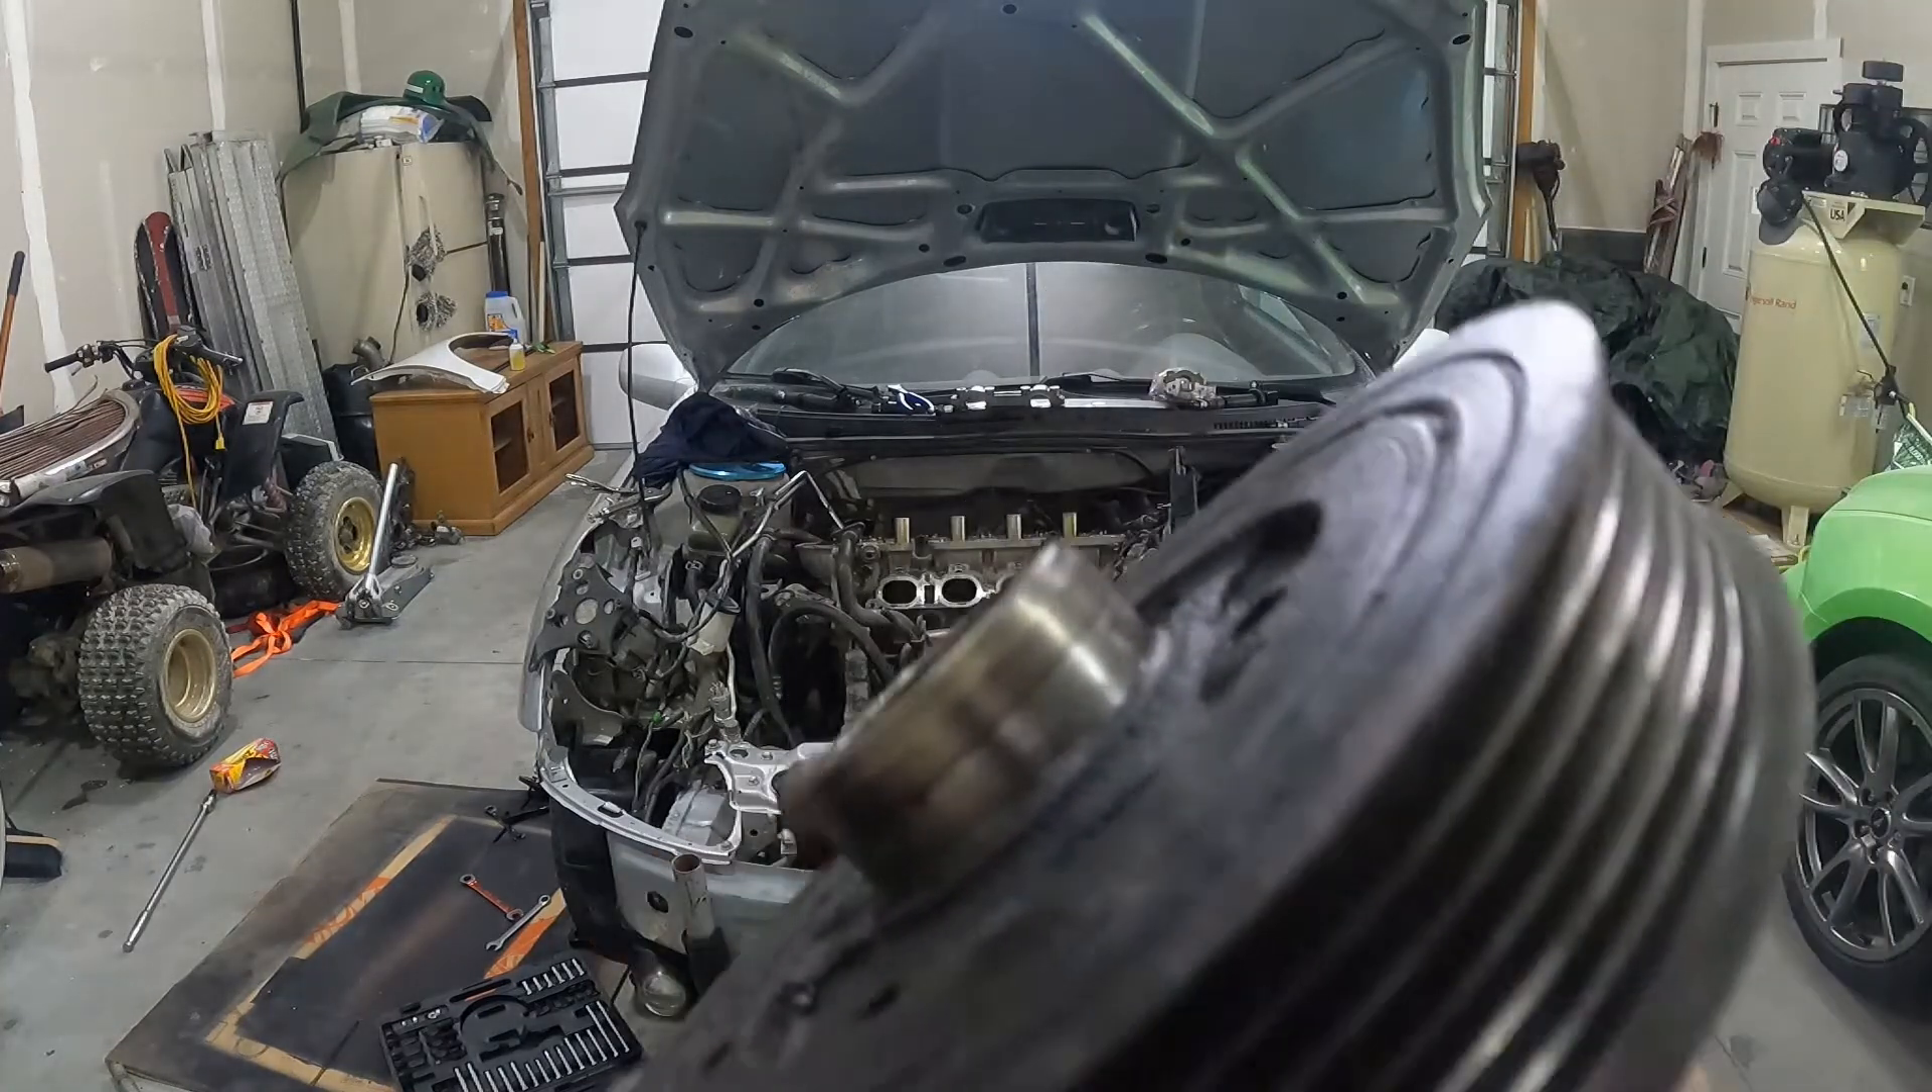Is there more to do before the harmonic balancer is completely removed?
No.